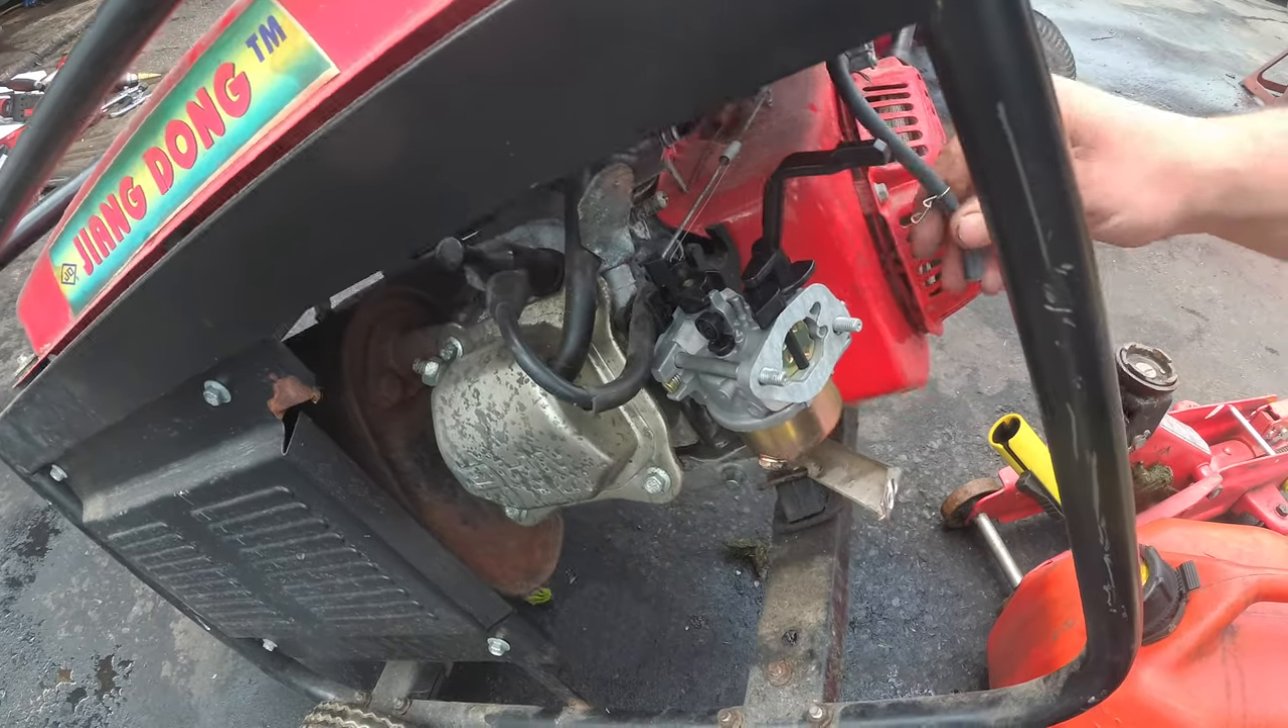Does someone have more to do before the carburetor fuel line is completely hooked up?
Yes.